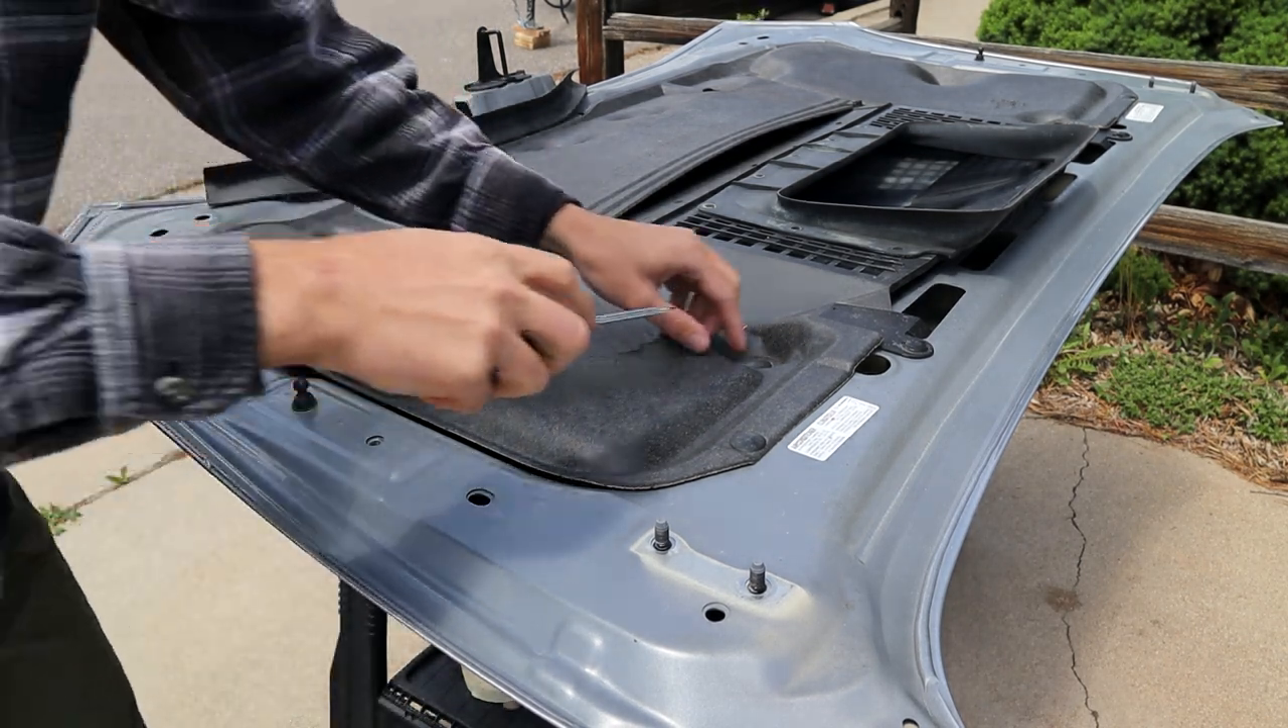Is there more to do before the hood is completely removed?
No.